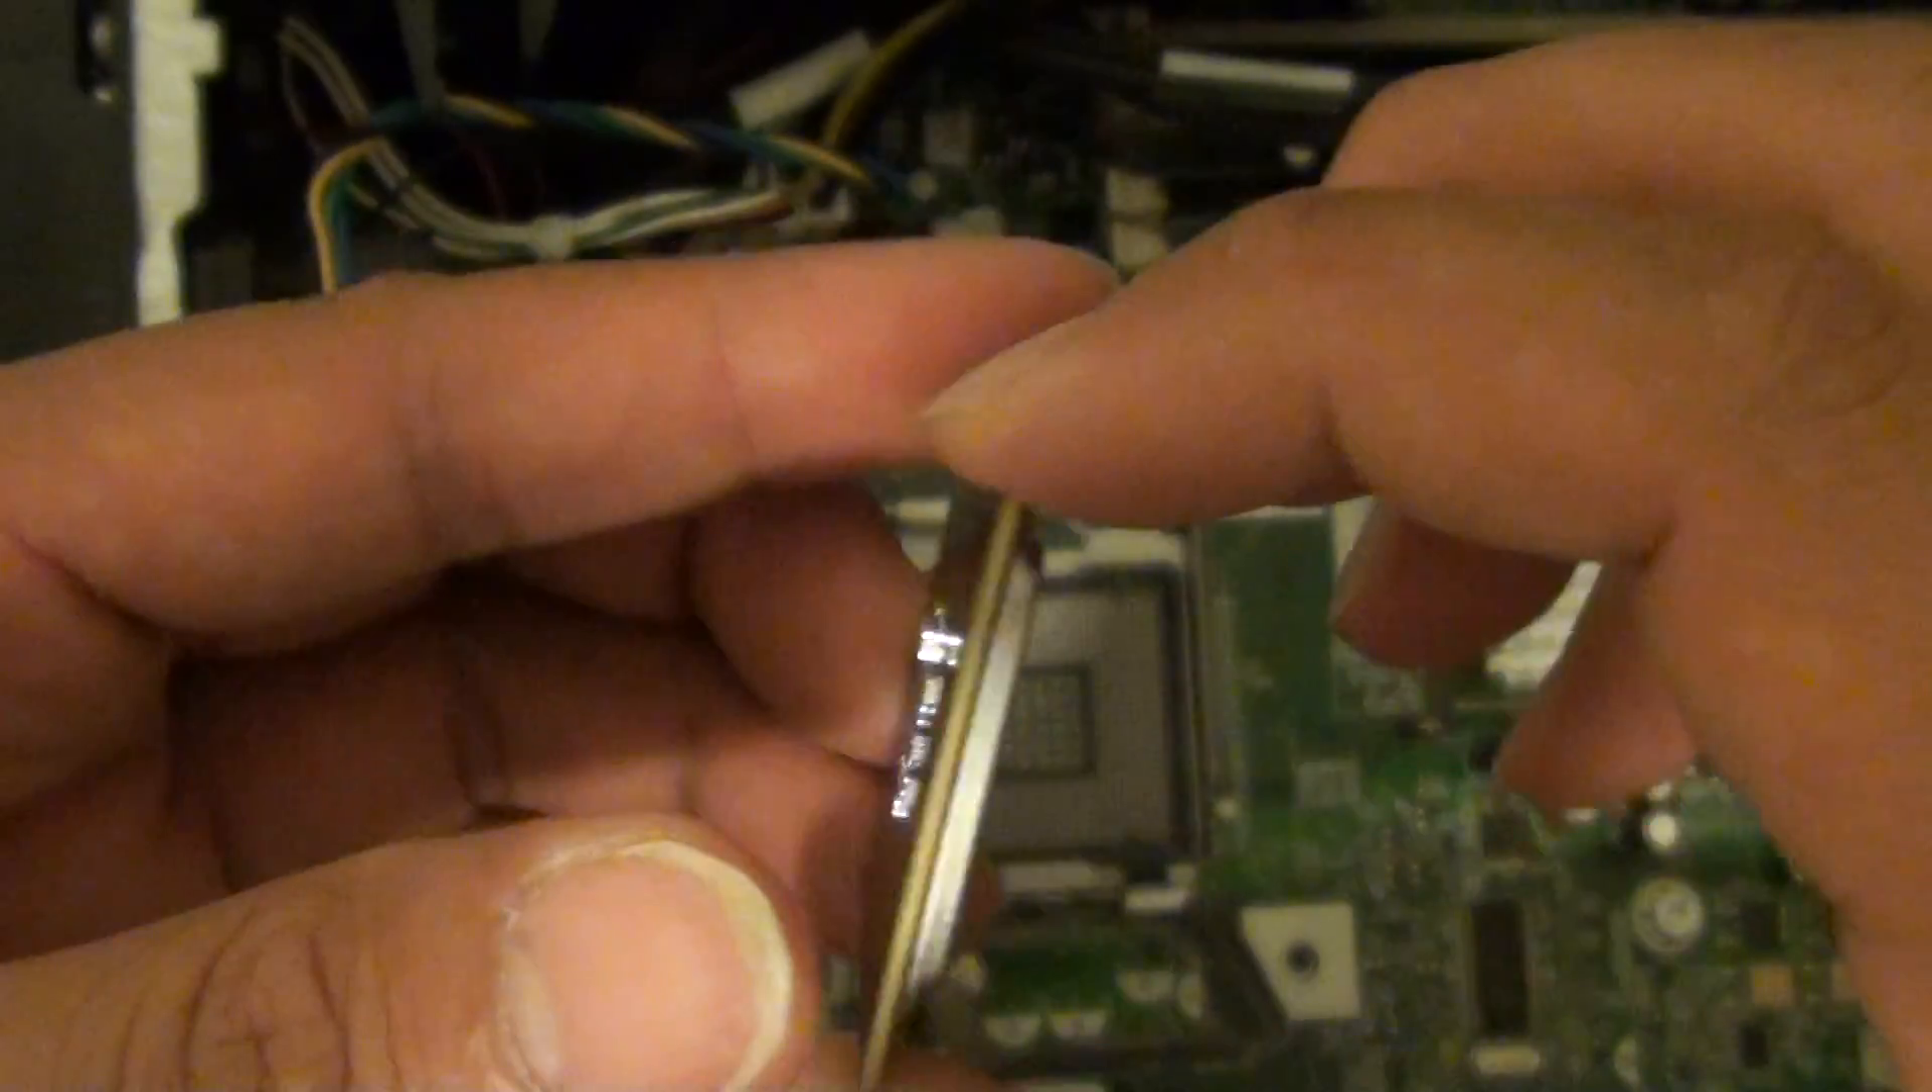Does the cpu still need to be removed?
No.